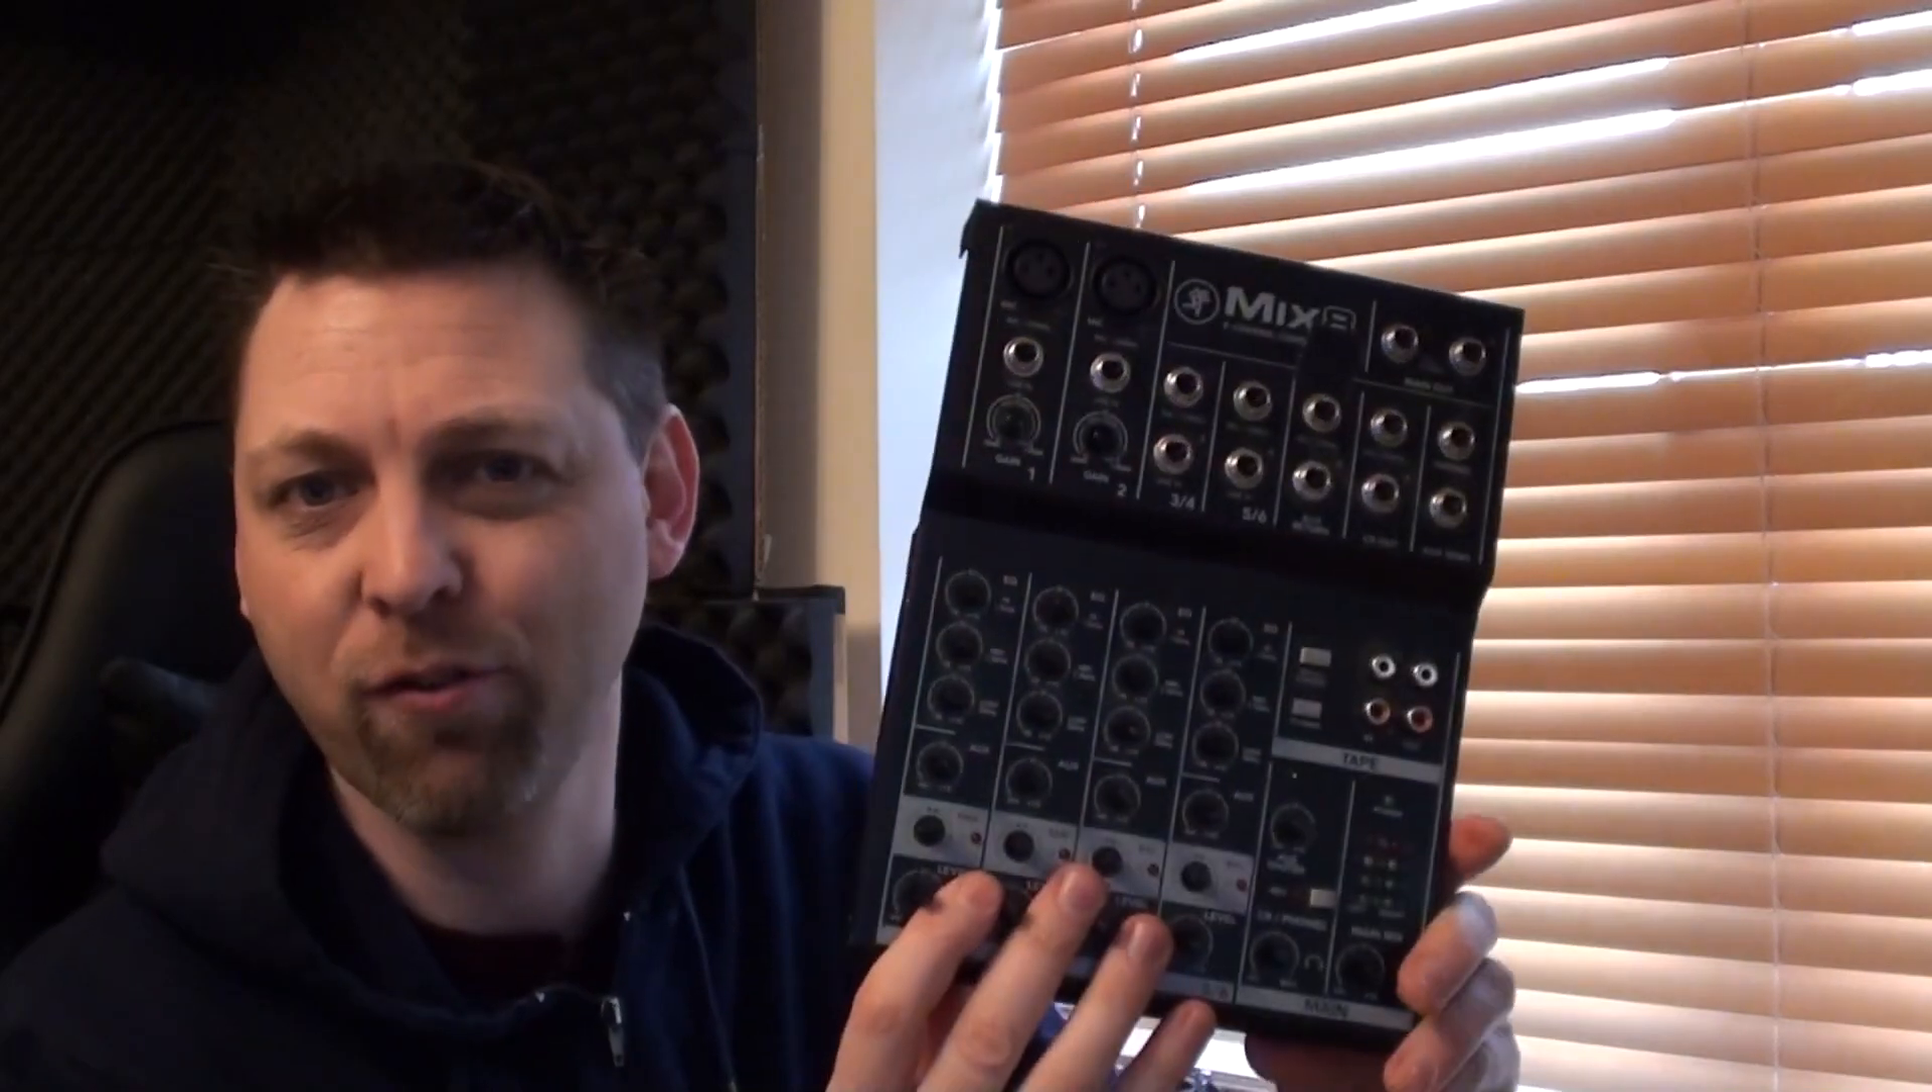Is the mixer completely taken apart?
No.